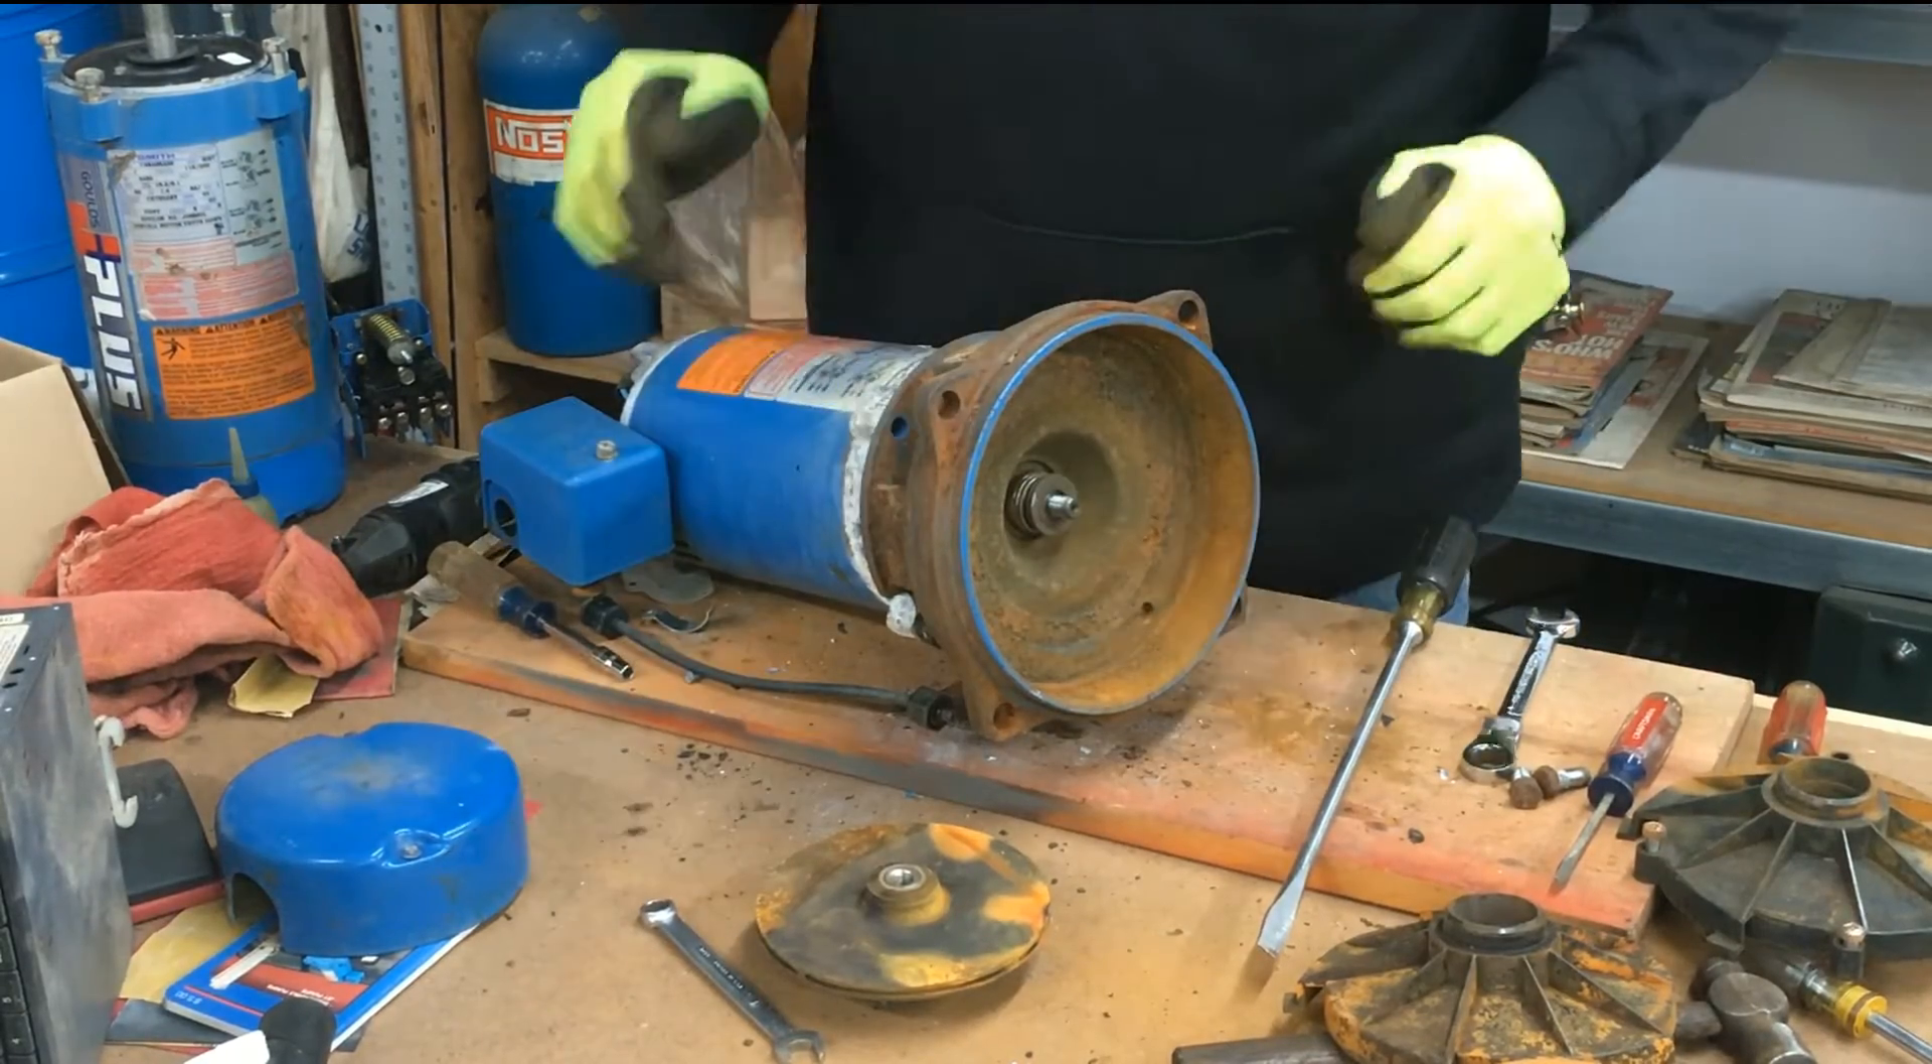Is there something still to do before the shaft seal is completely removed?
Yes.